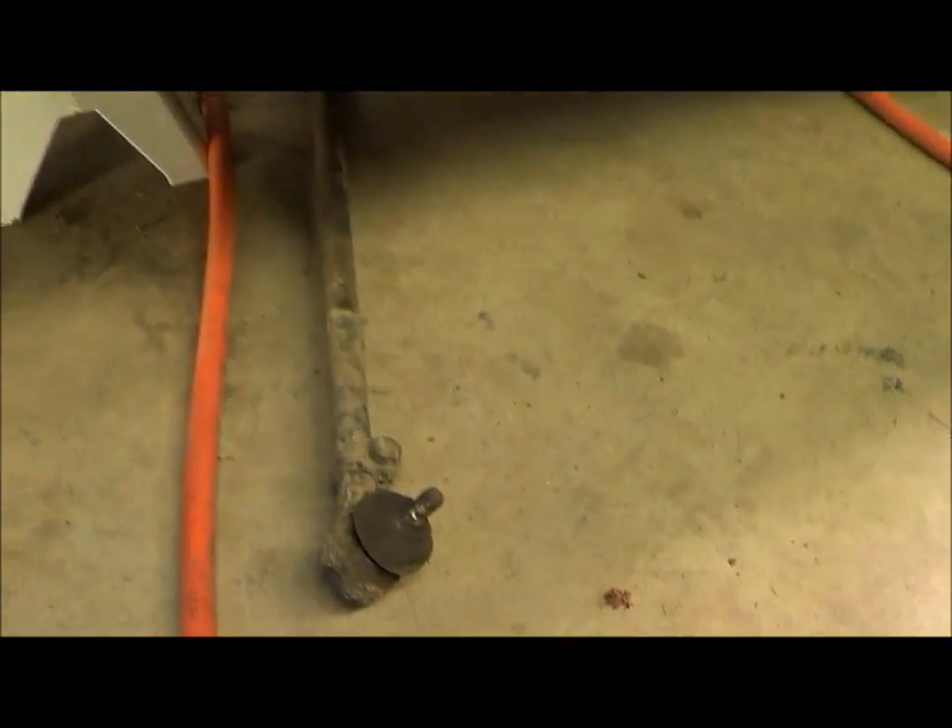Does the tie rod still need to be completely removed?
No.